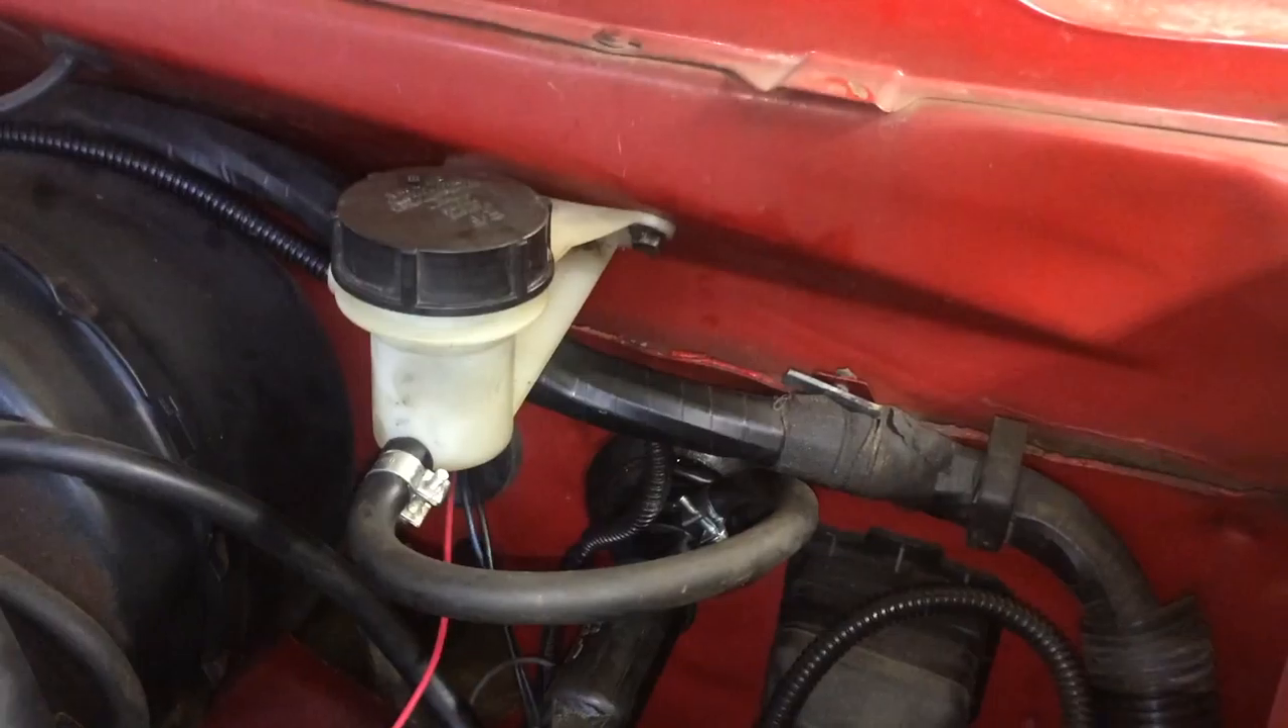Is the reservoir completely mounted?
Yes.